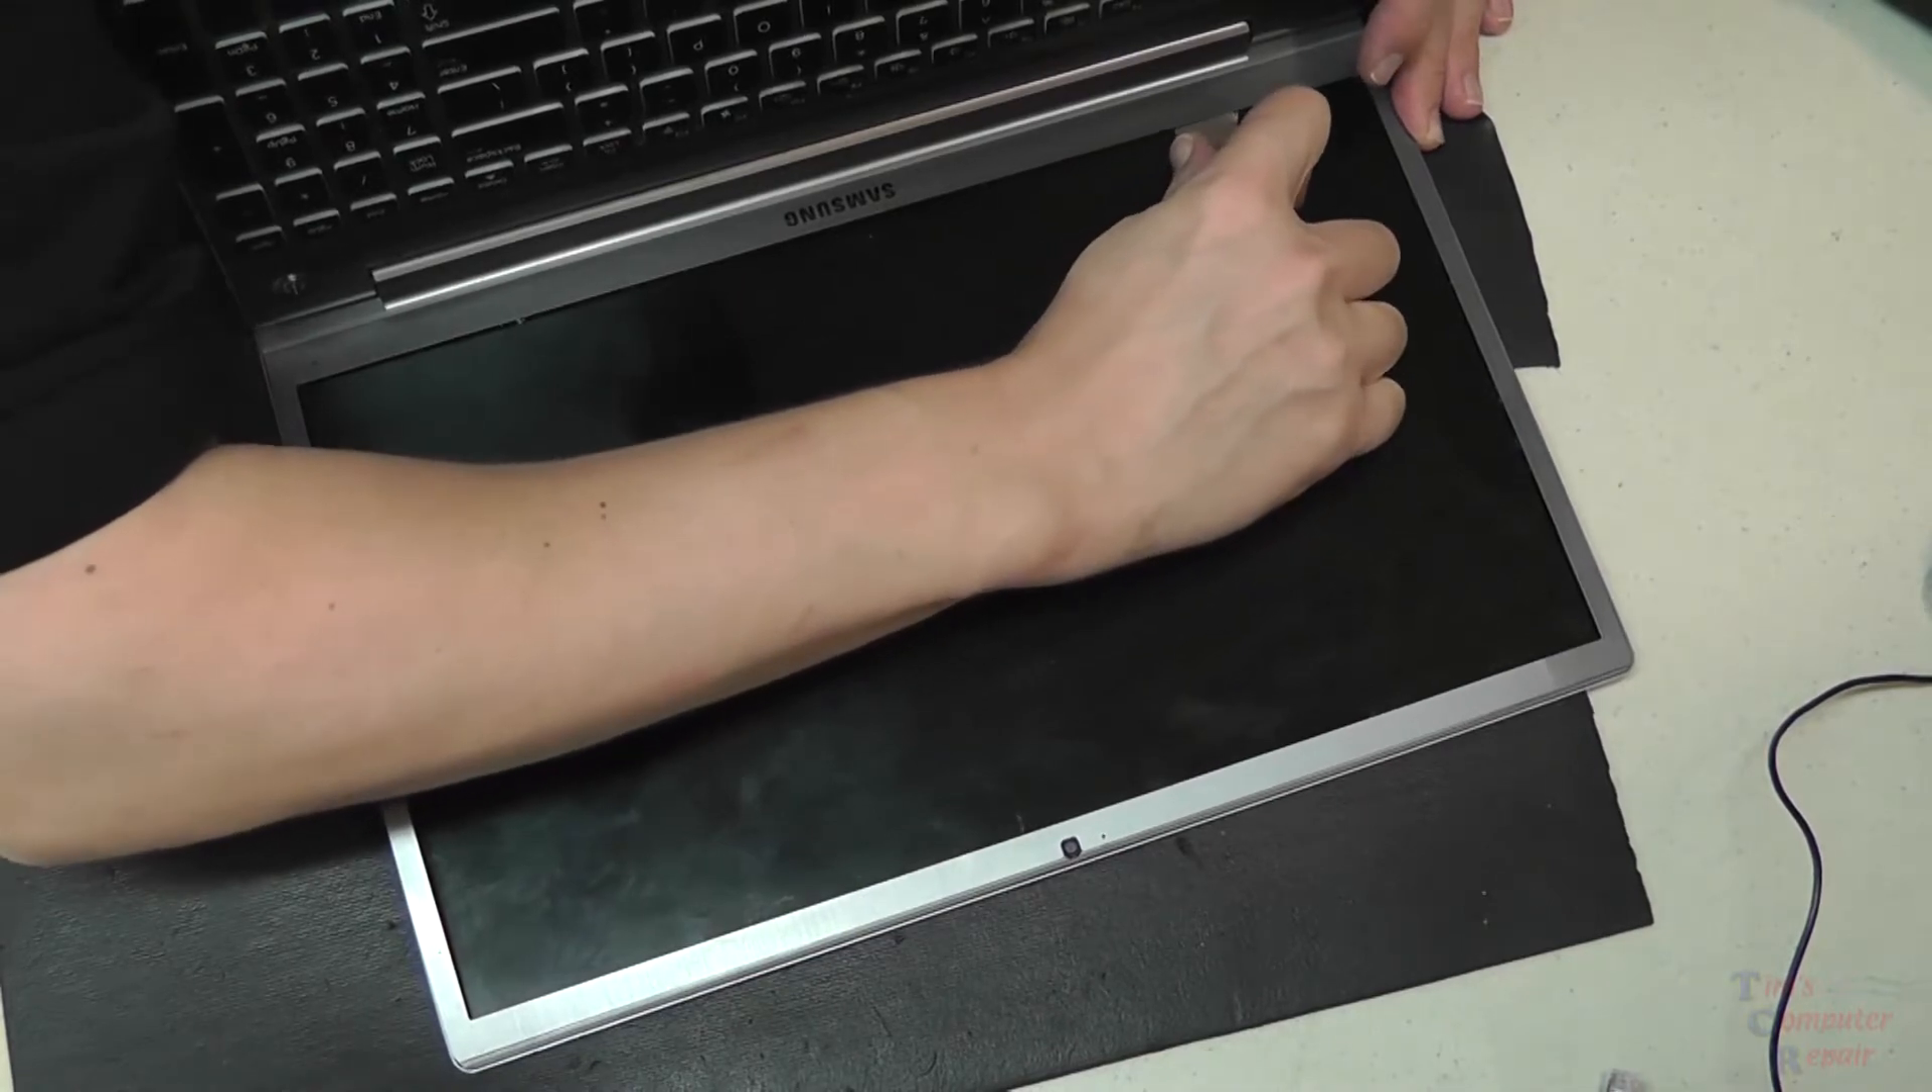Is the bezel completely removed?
No.